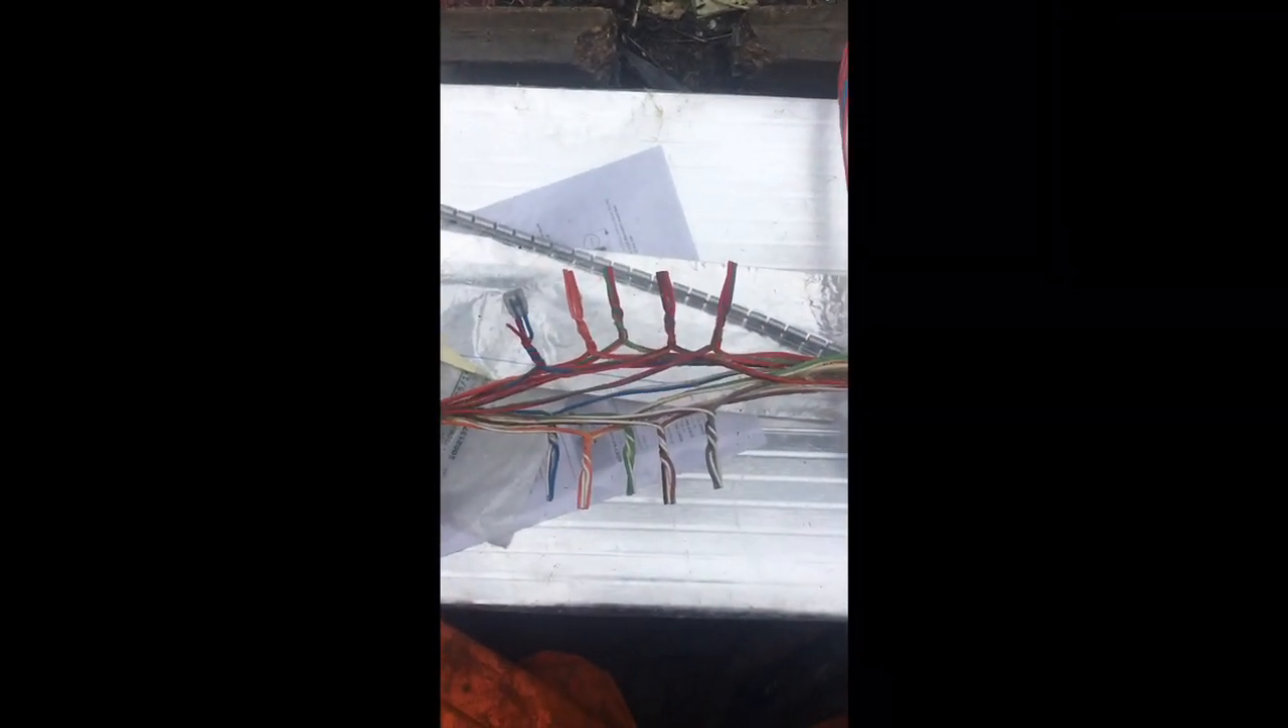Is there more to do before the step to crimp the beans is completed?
Yes.